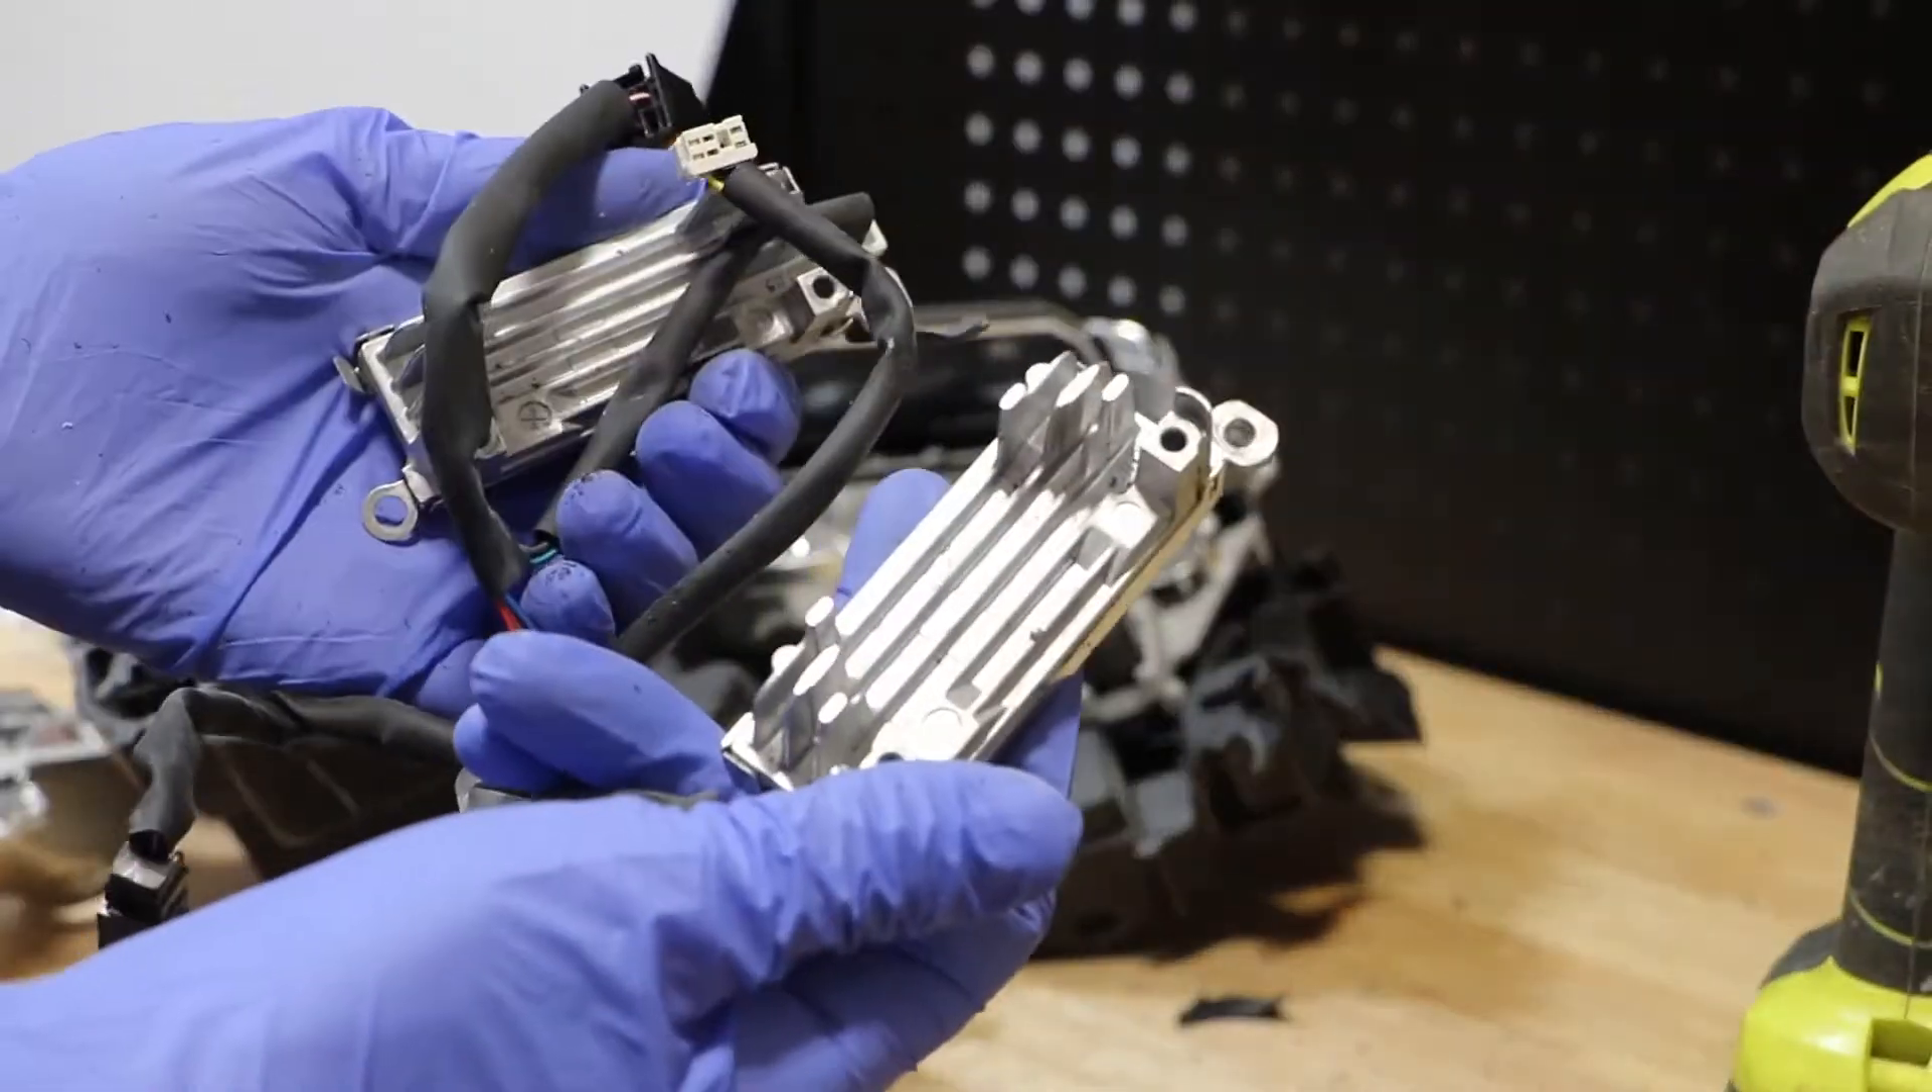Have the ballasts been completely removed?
Yes.